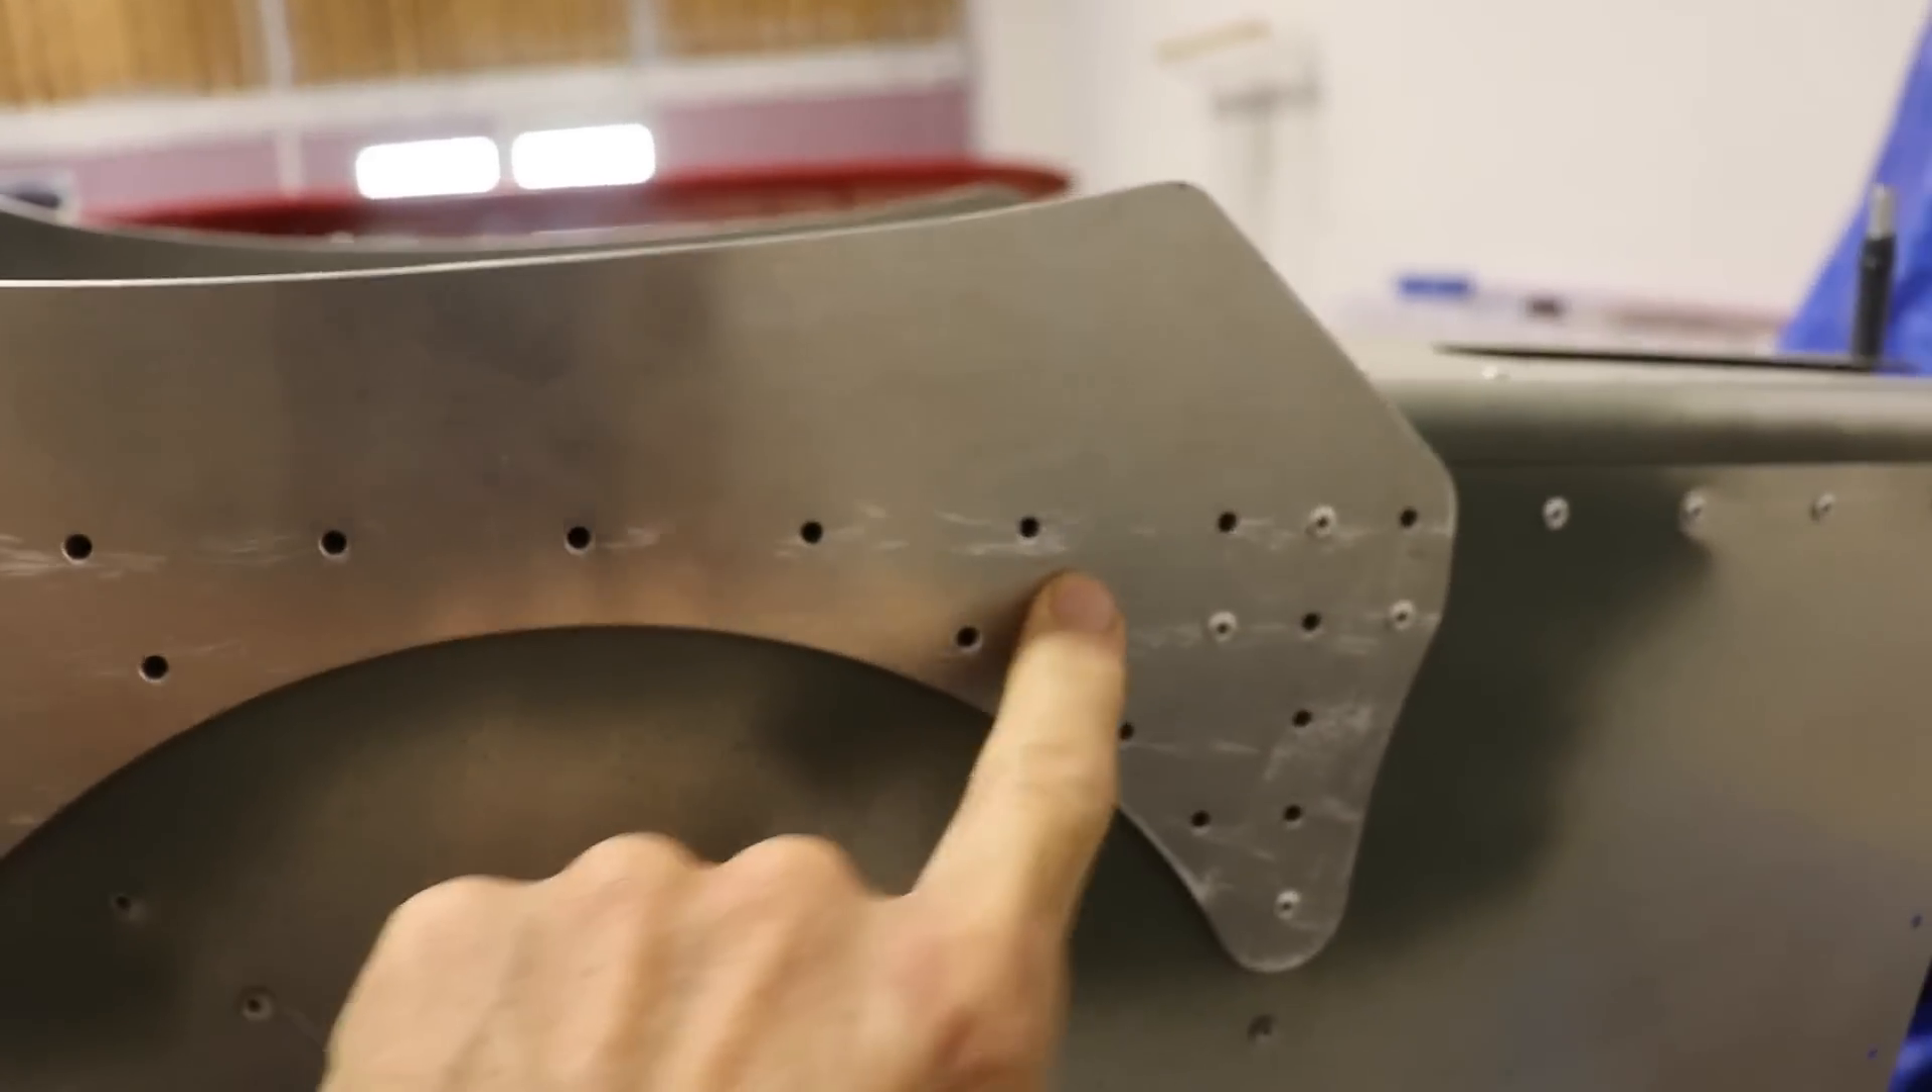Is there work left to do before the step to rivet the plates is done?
Yes.